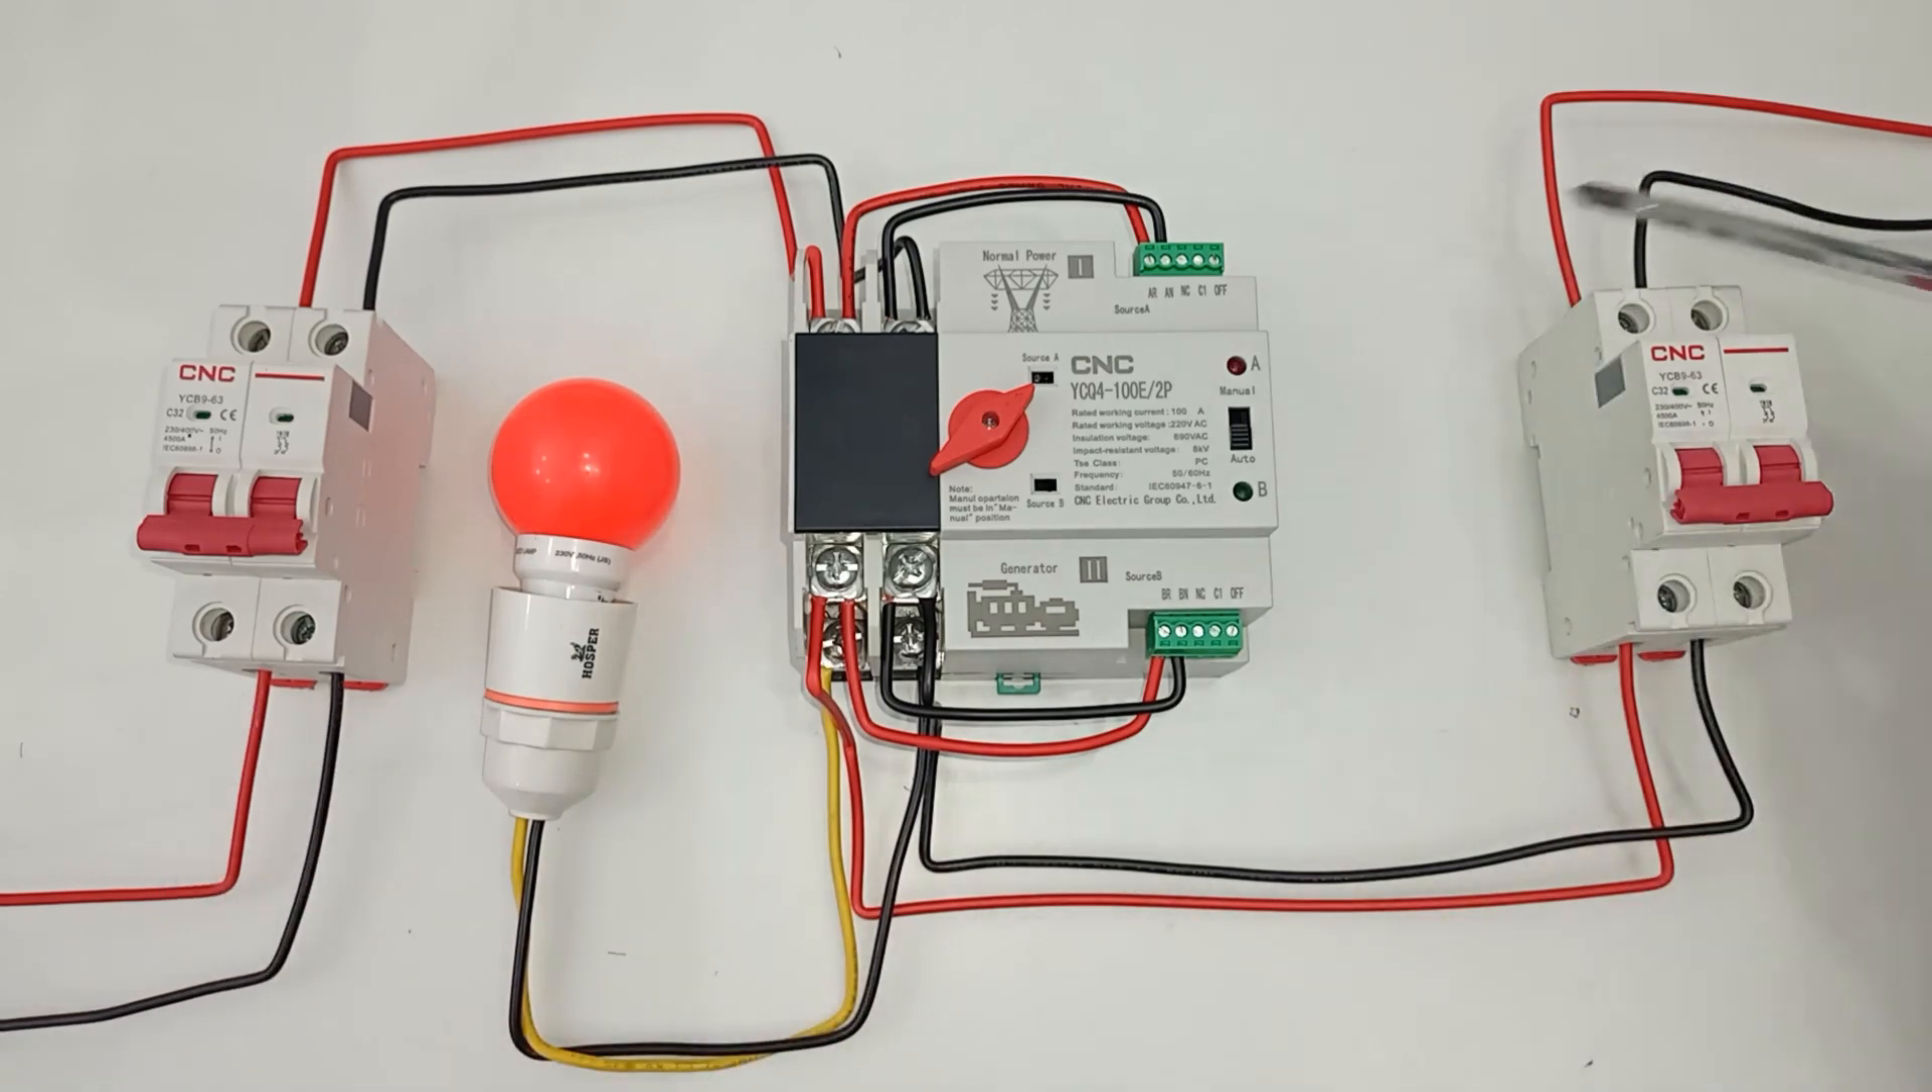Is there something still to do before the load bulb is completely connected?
No.